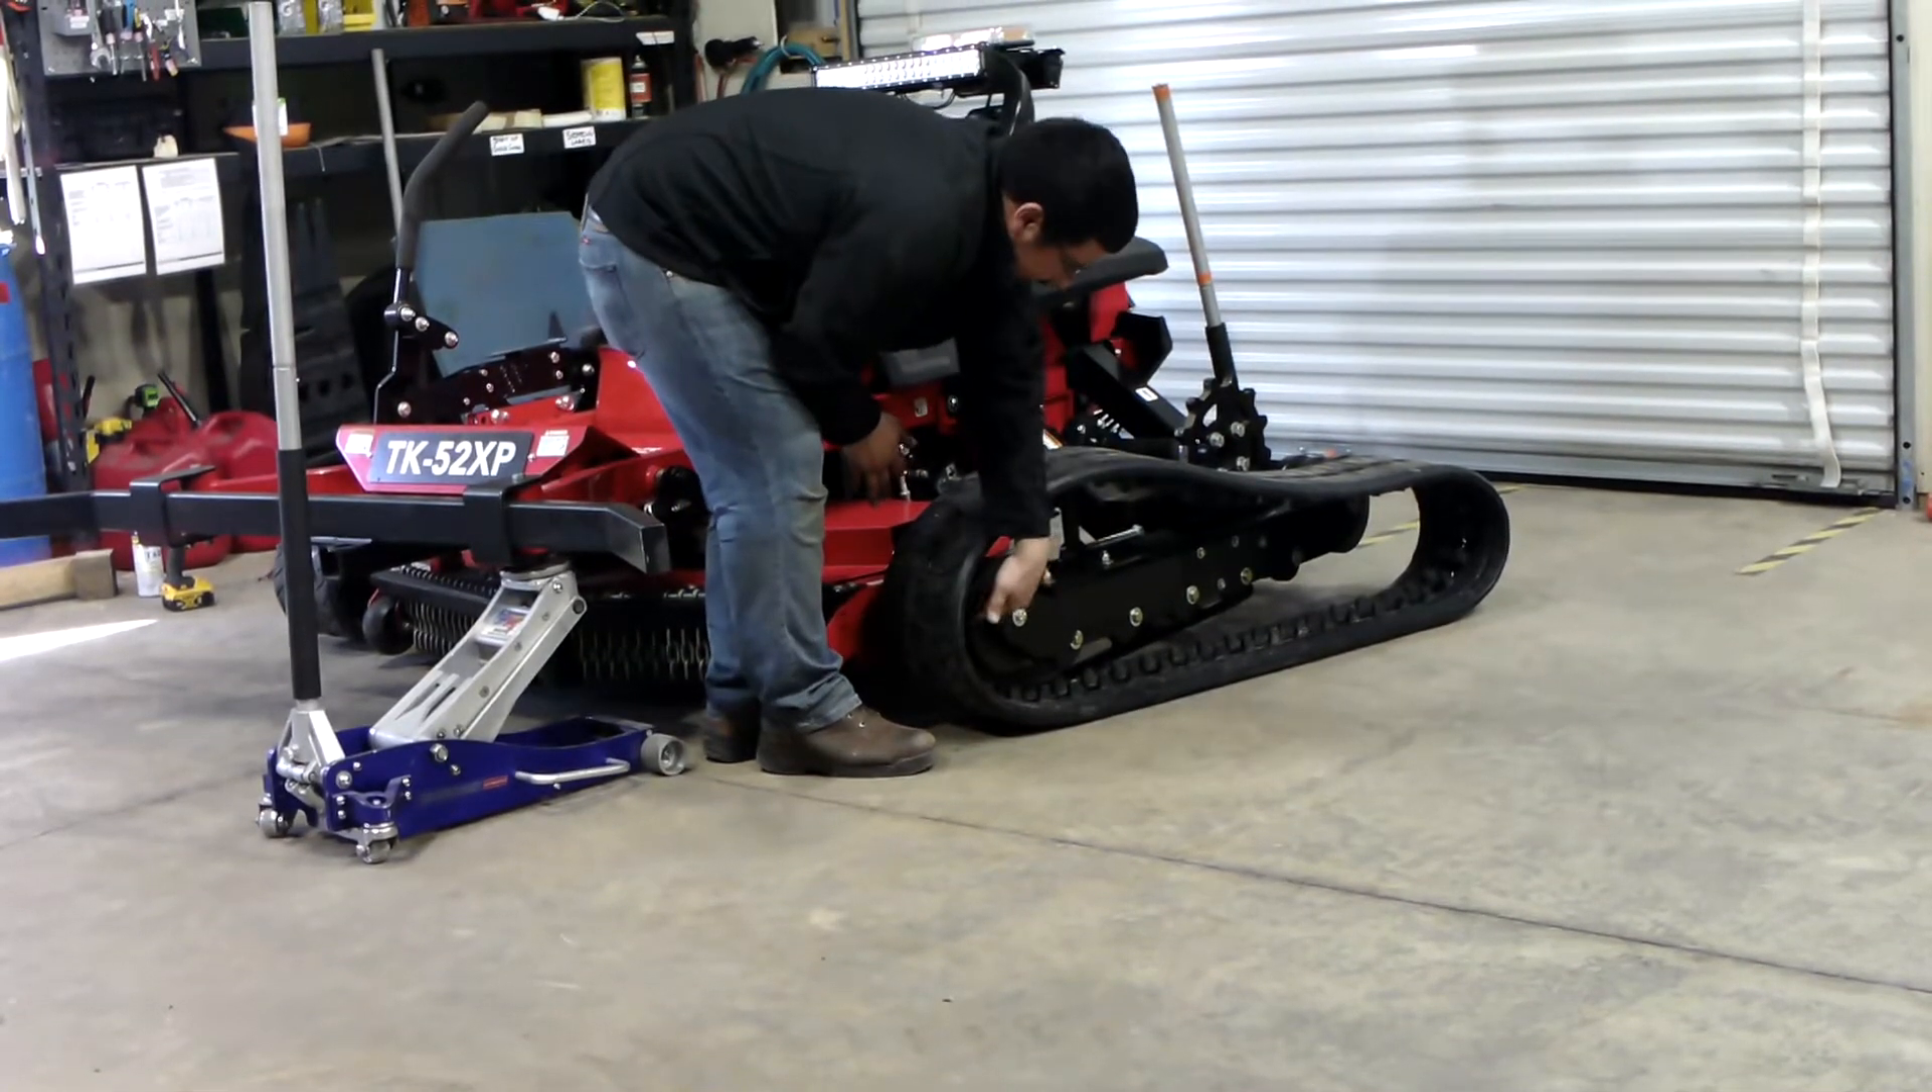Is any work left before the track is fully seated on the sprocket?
Yes.